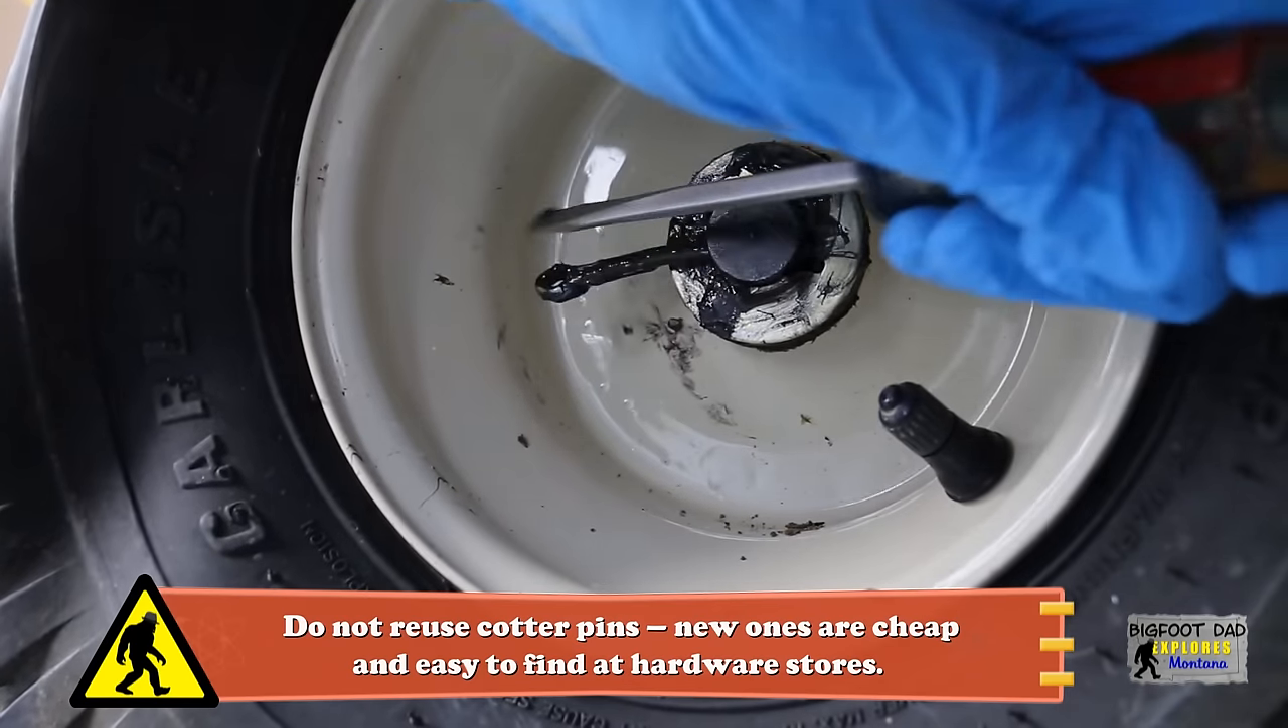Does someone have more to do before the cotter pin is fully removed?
Yes.